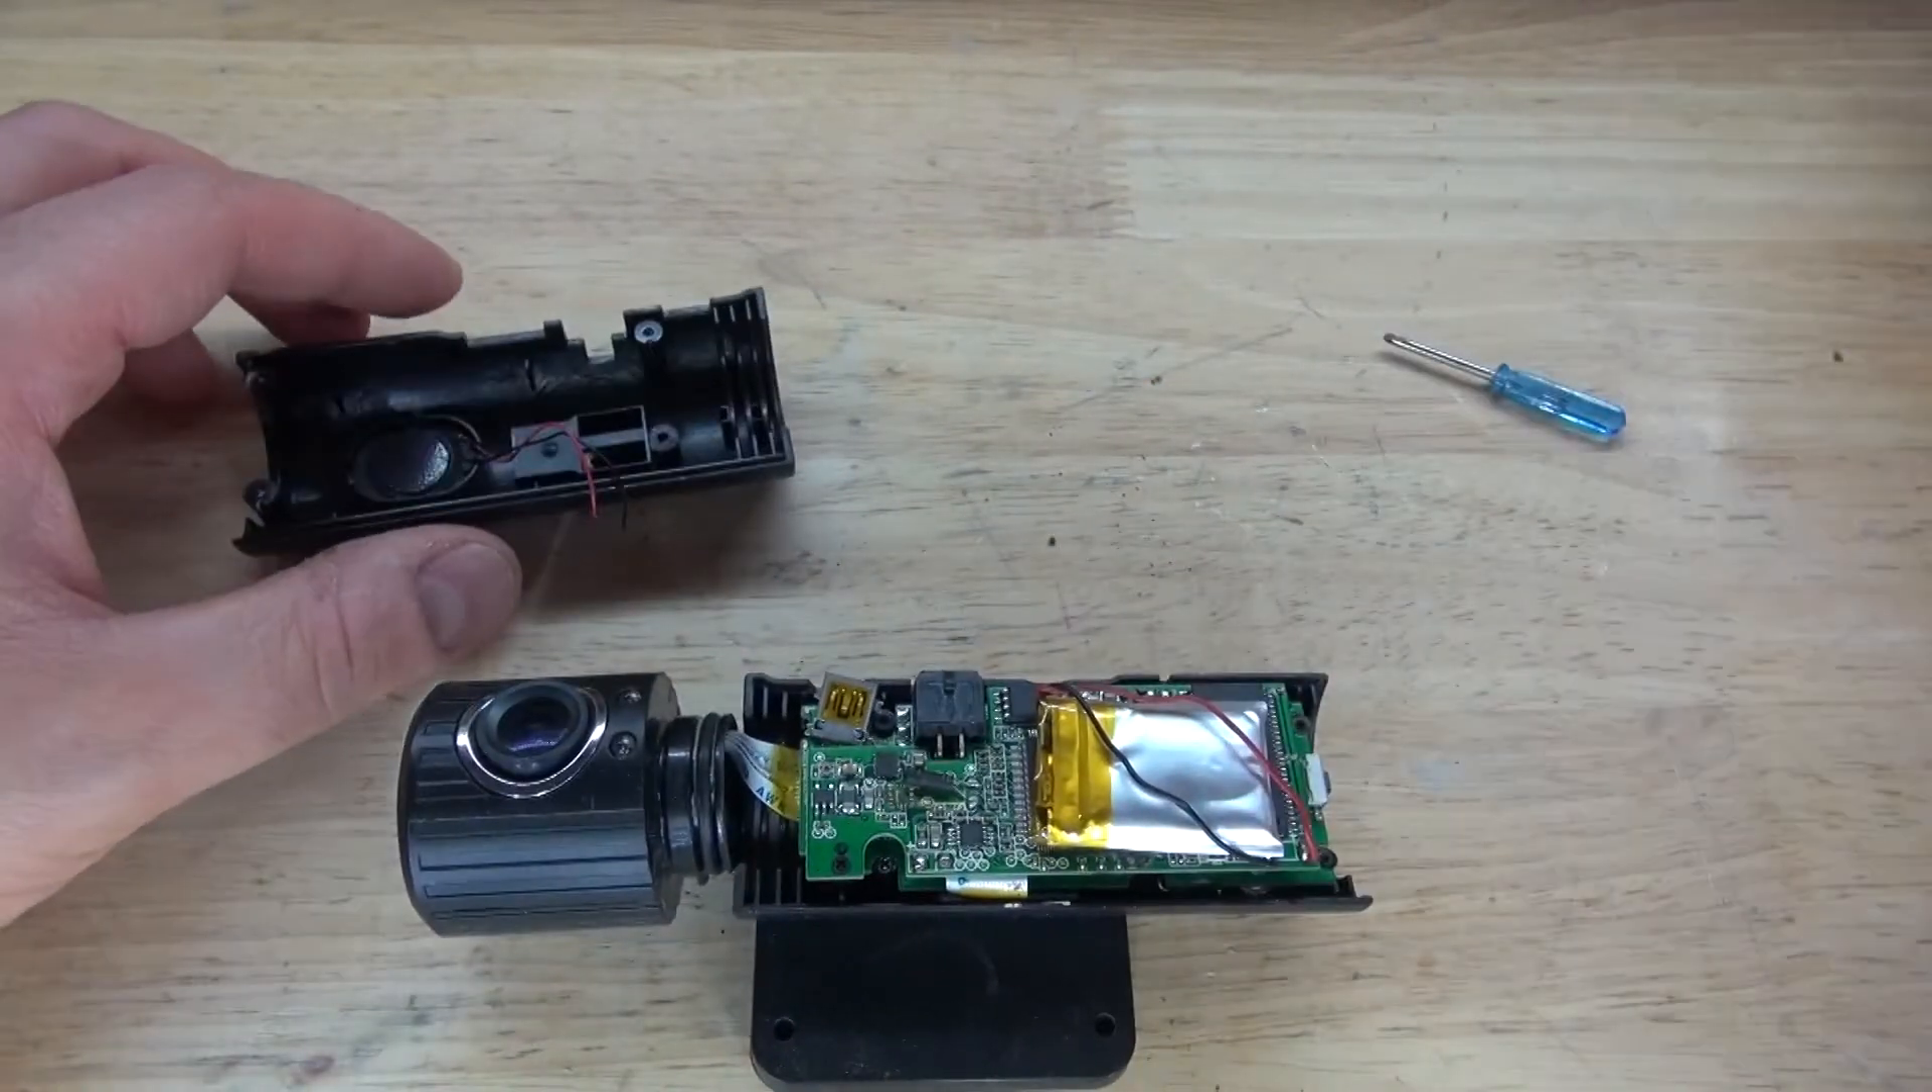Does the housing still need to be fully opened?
No.